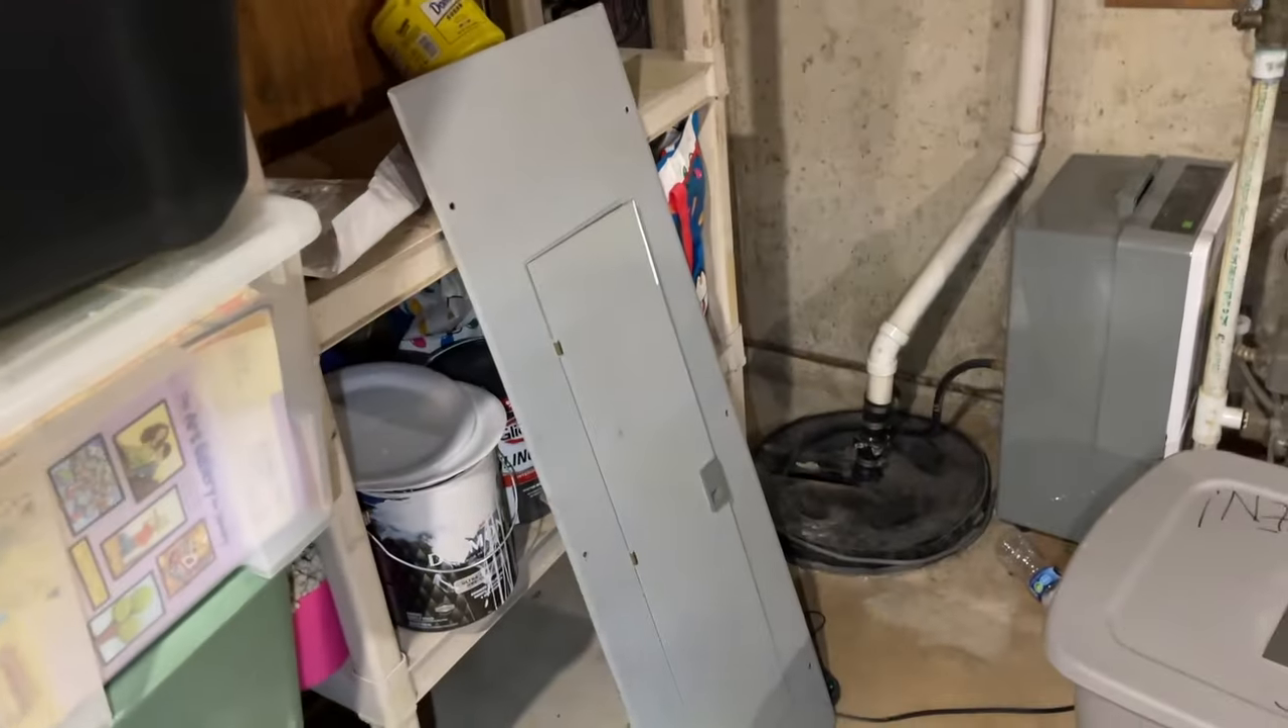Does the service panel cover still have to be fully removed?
No.